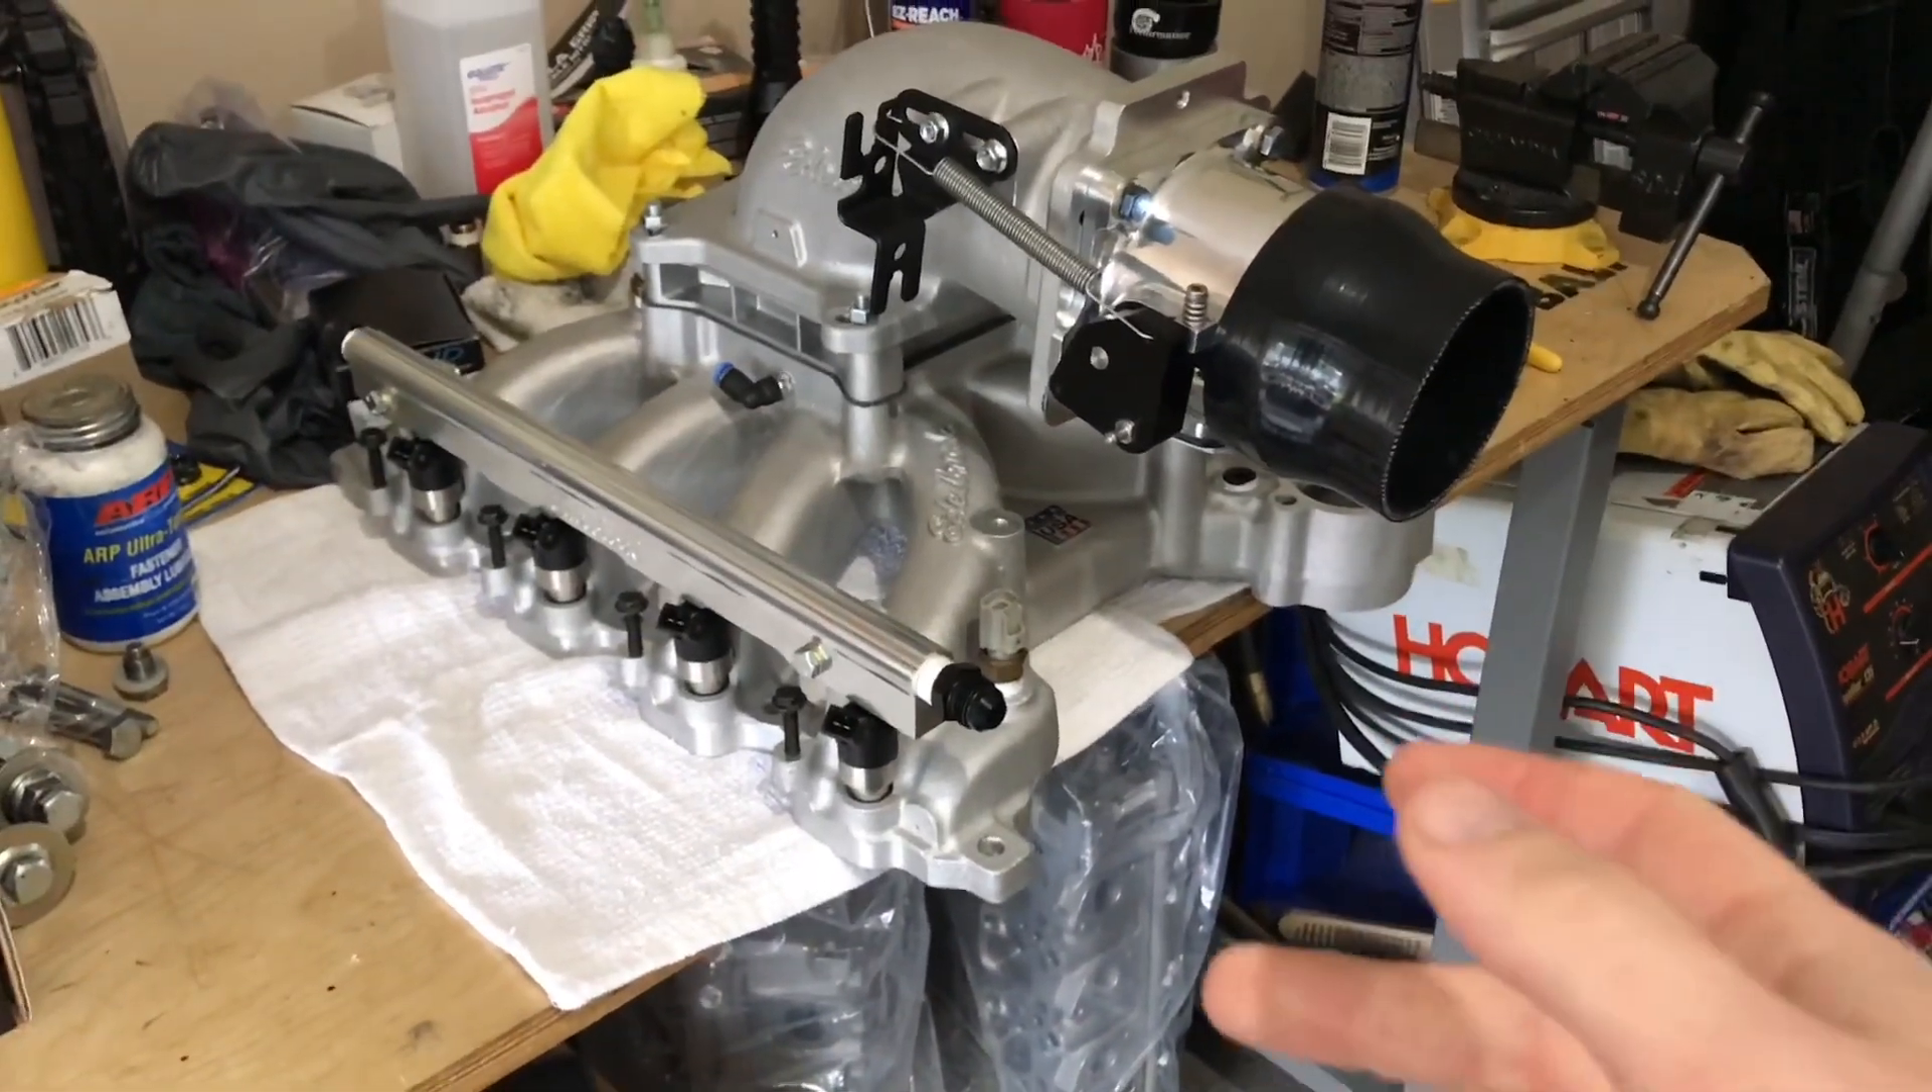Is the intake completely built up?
Yes.